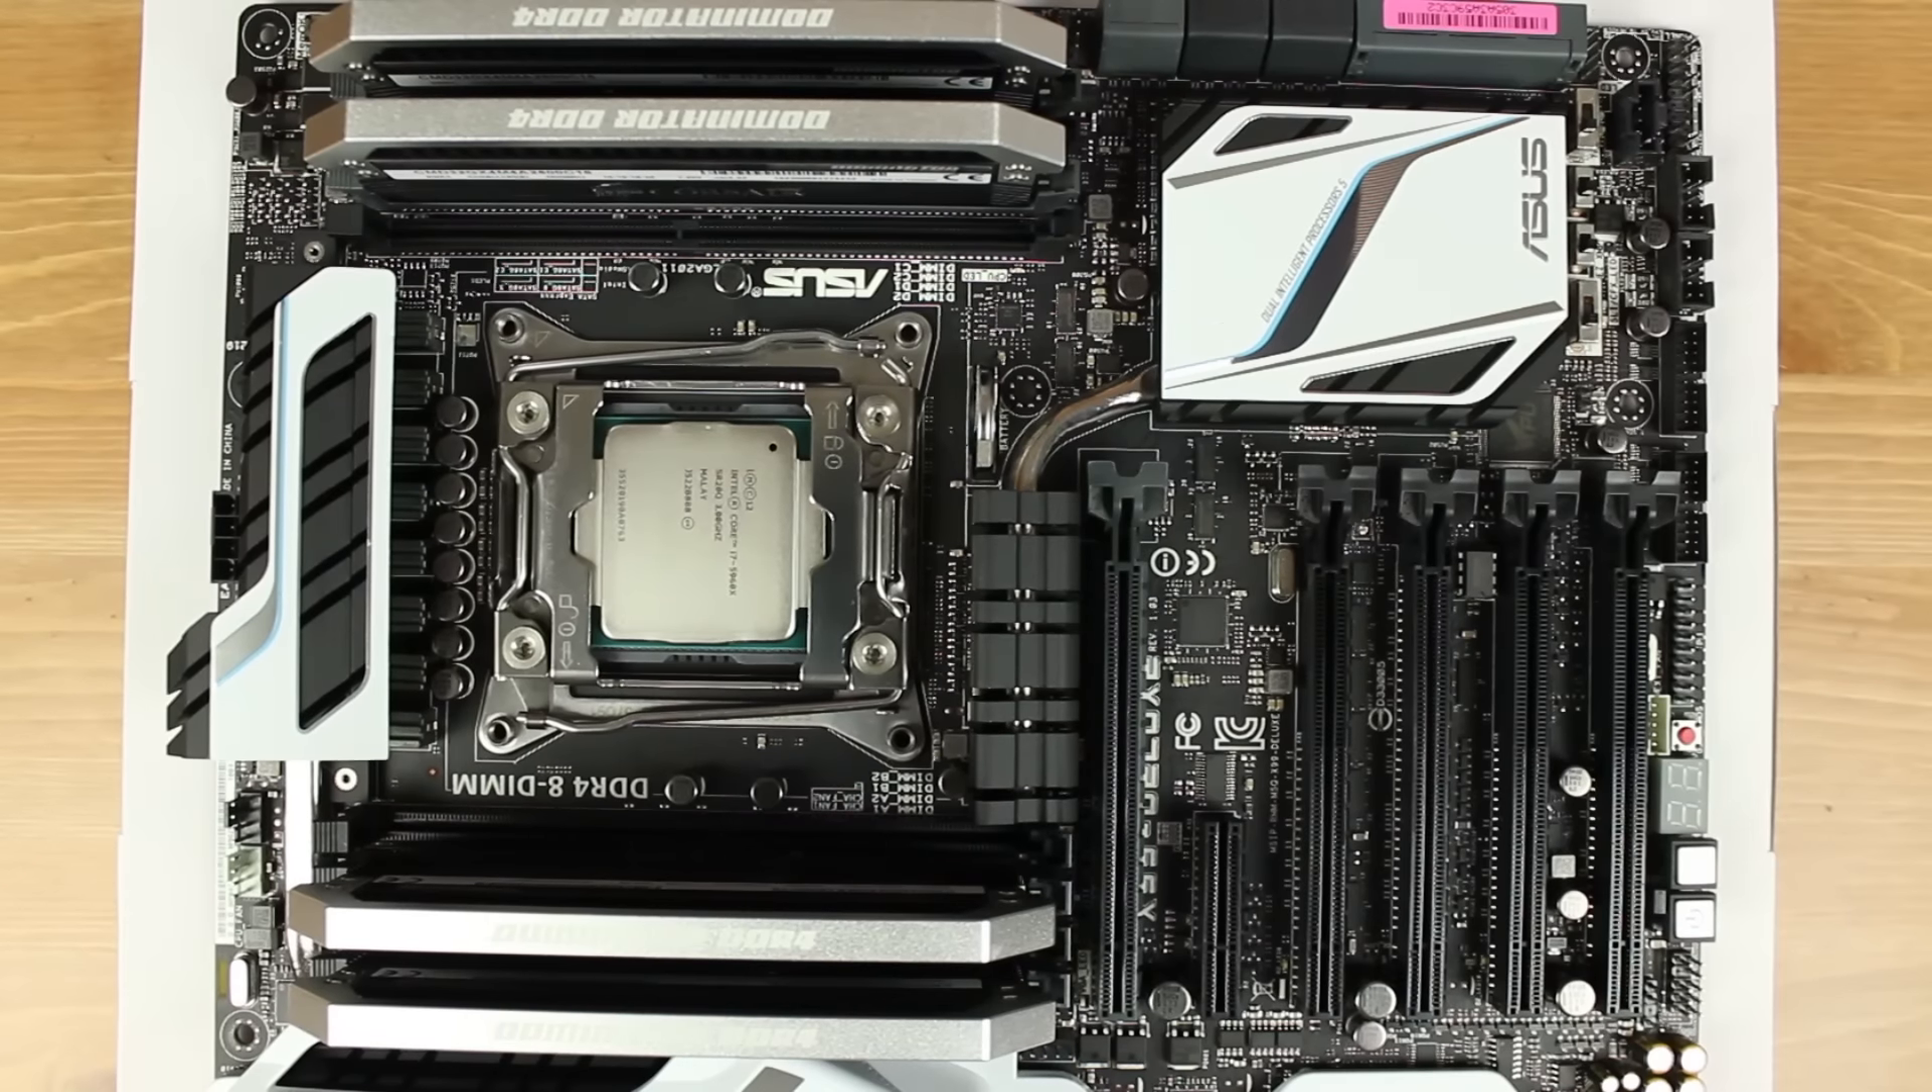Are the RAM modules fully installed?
Yes.